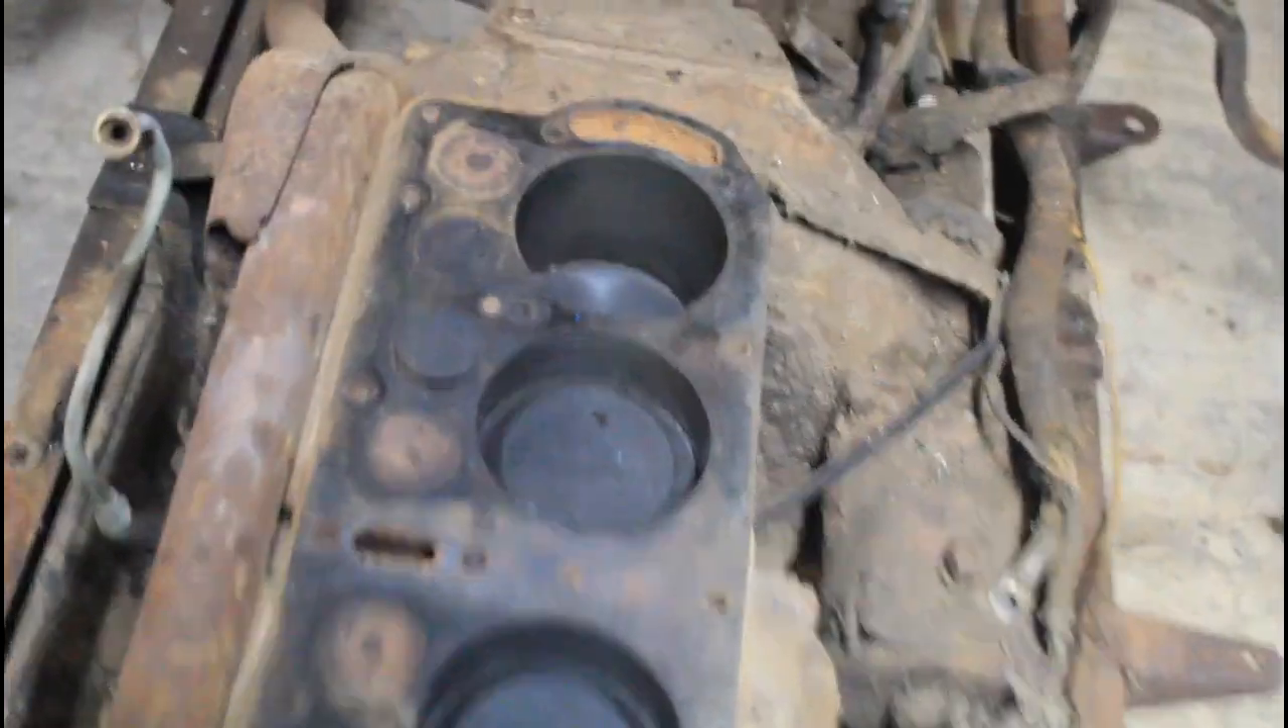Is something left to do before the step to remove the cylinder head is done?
No.